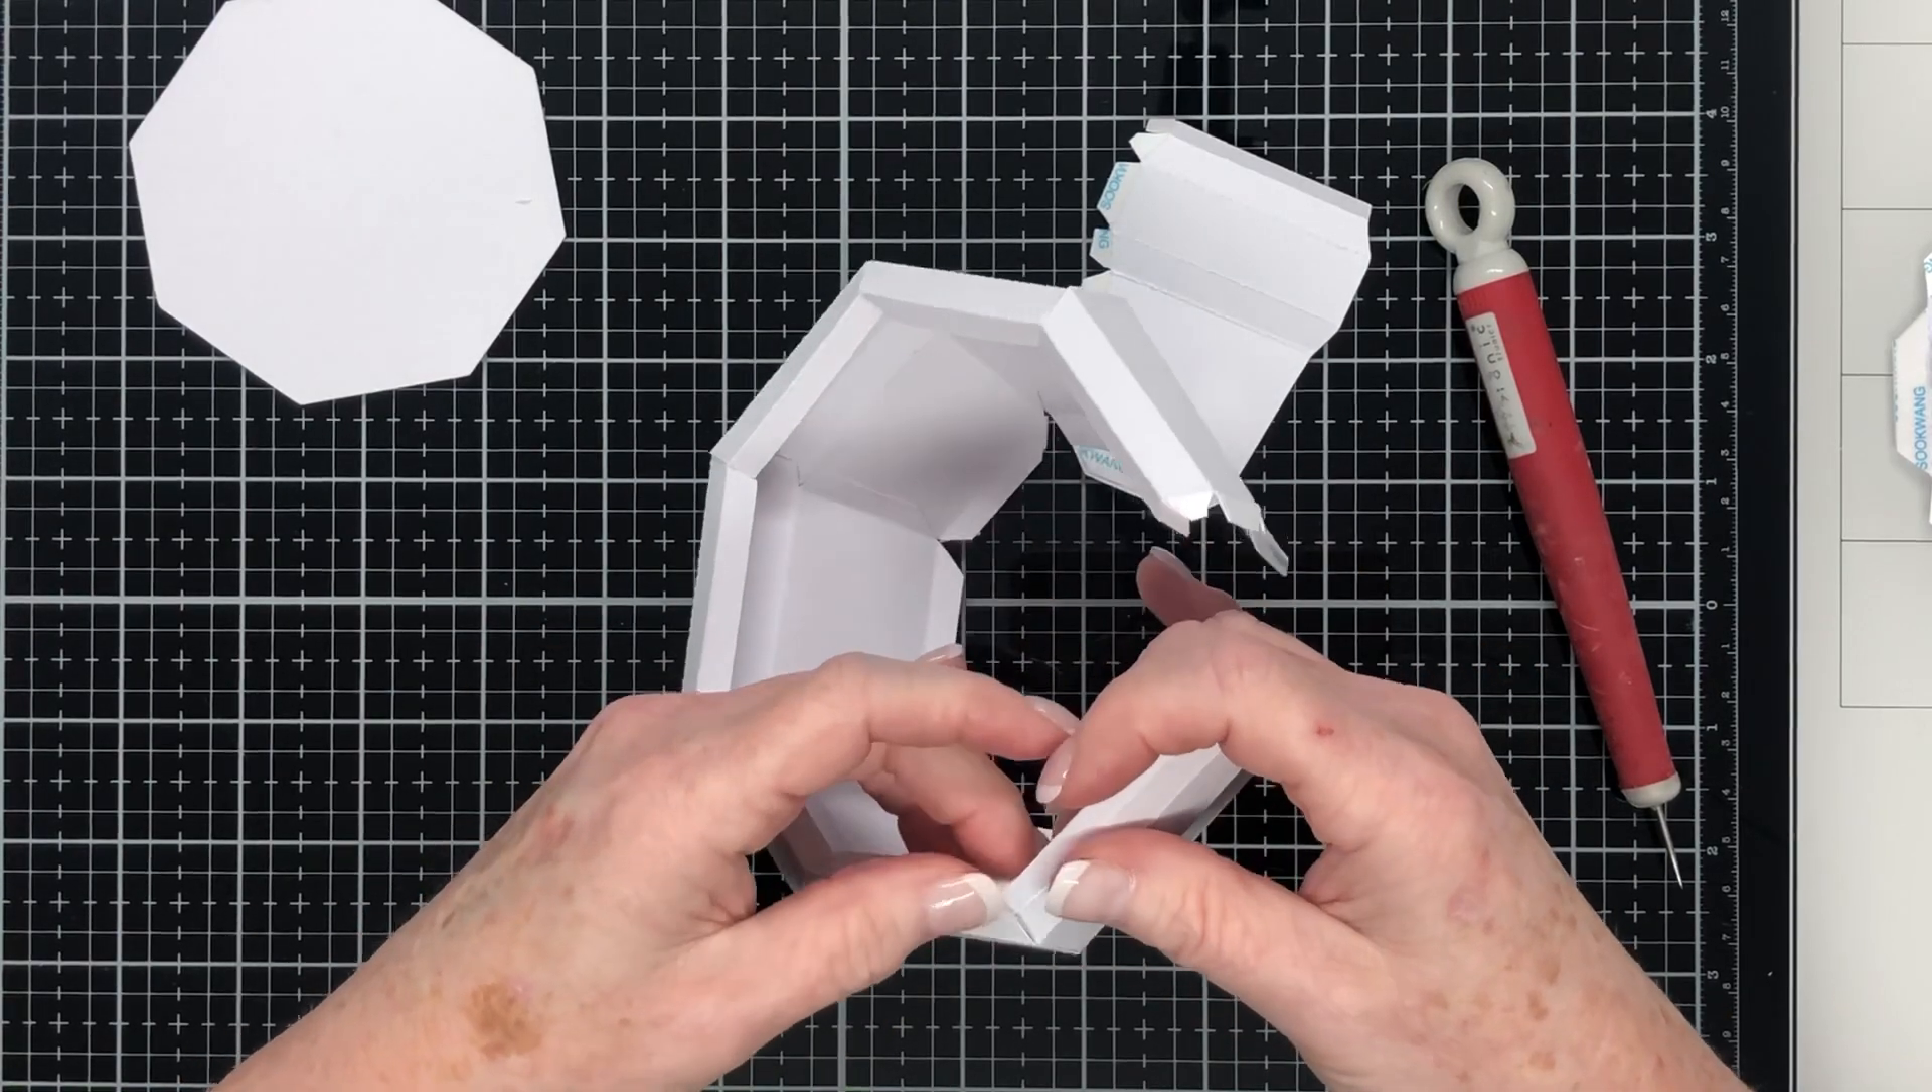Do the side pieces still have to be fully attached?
Yes.